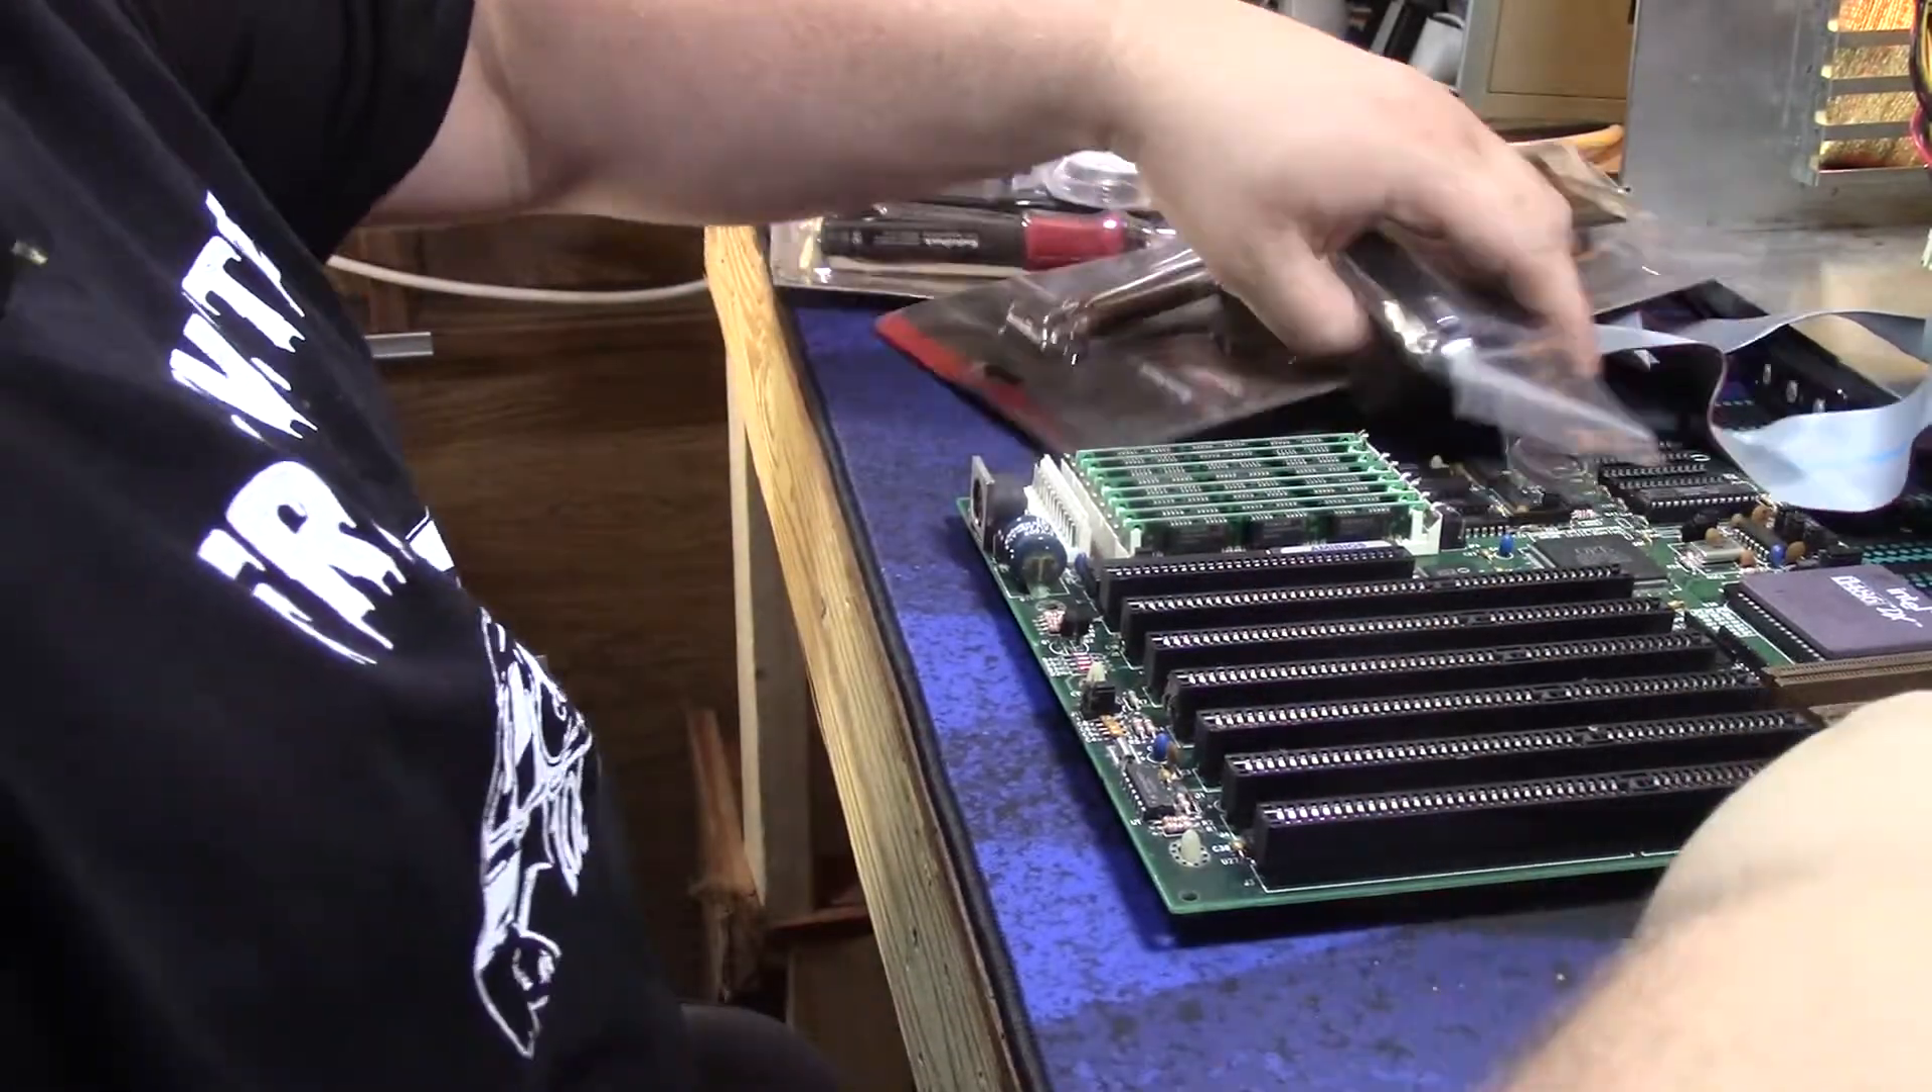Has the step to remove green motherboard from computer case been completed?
Yes.